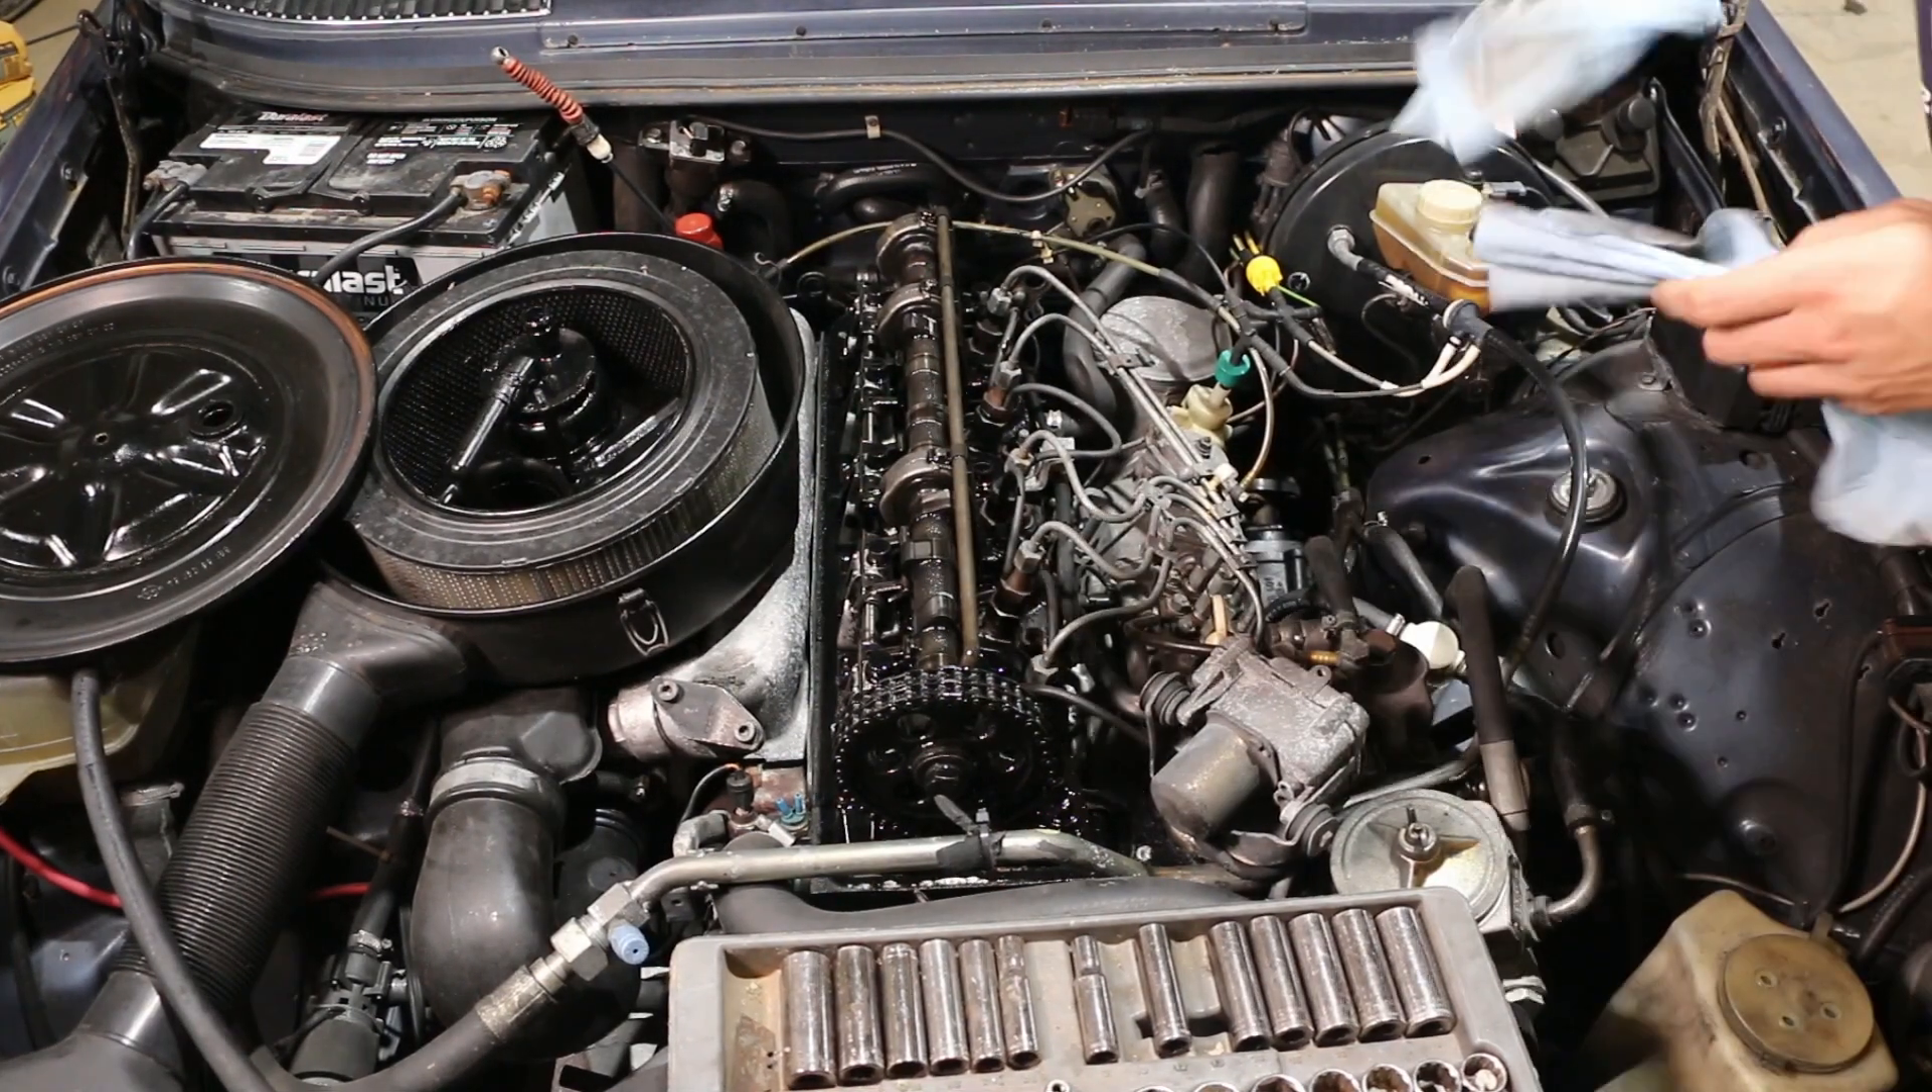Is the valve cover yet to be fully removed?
No.